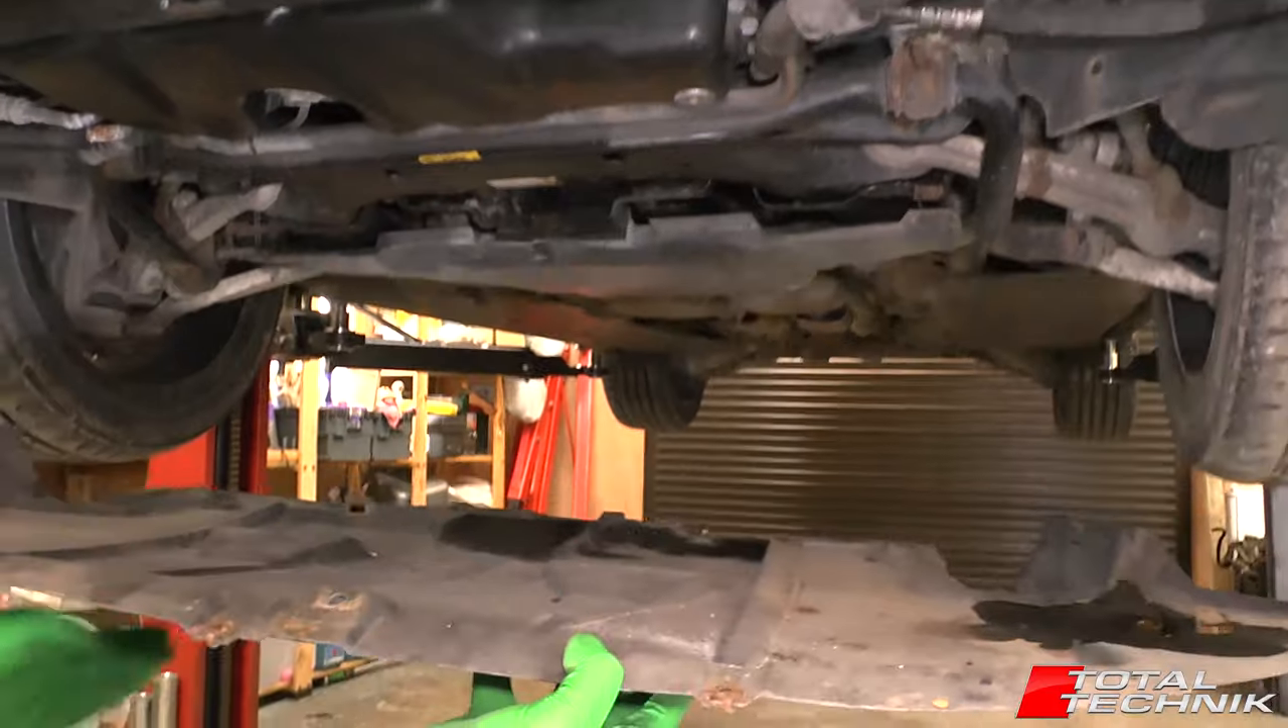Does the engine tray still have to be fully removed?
No.